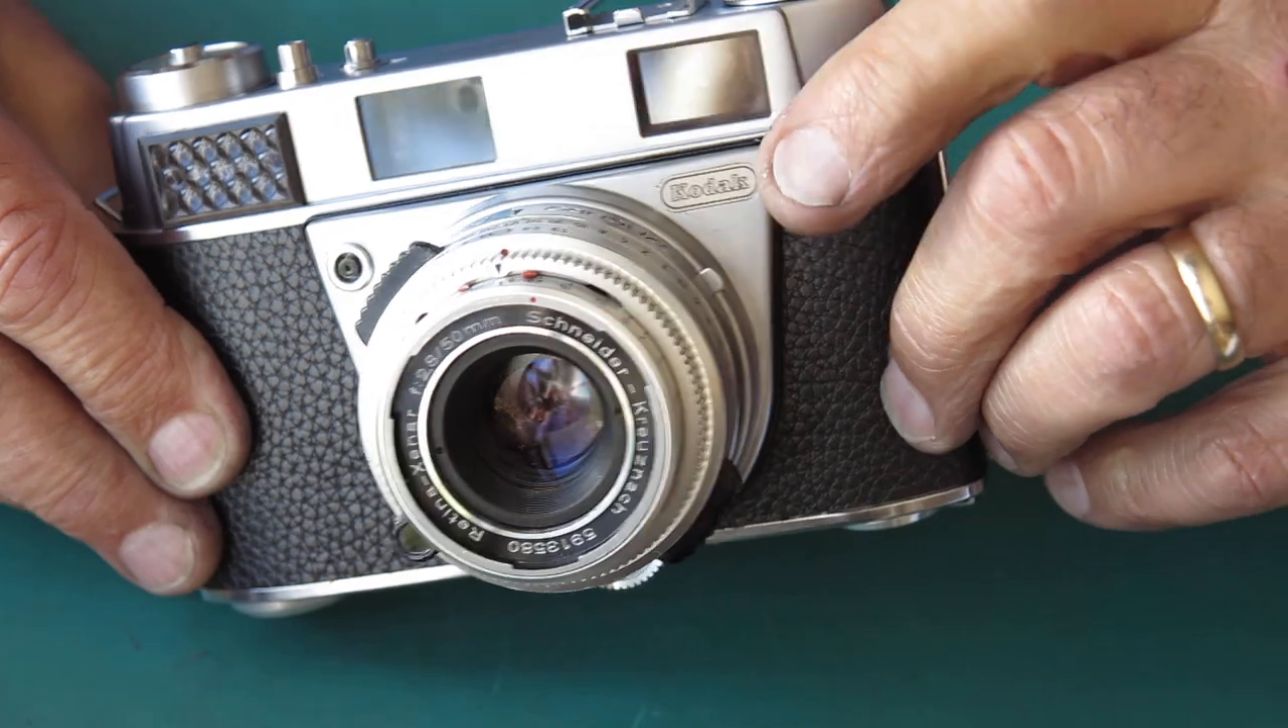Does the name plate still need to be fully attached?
No.